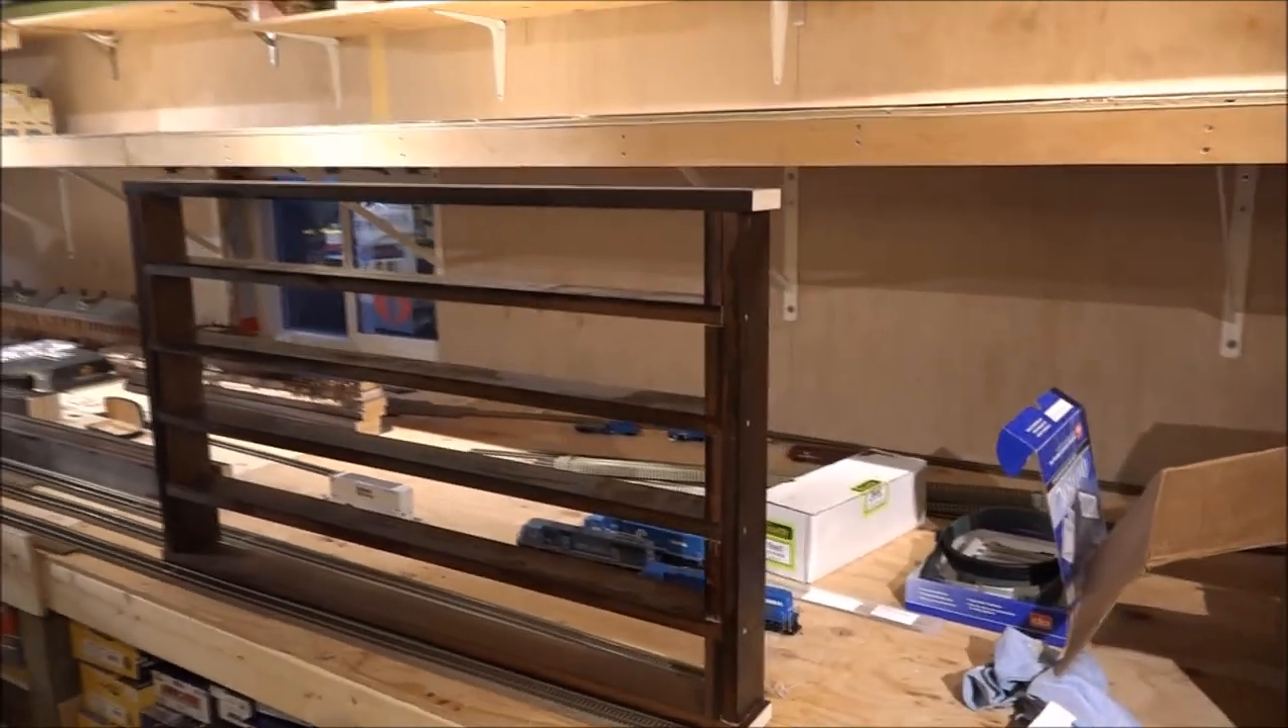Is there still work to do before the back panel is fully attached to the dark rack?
Yes.